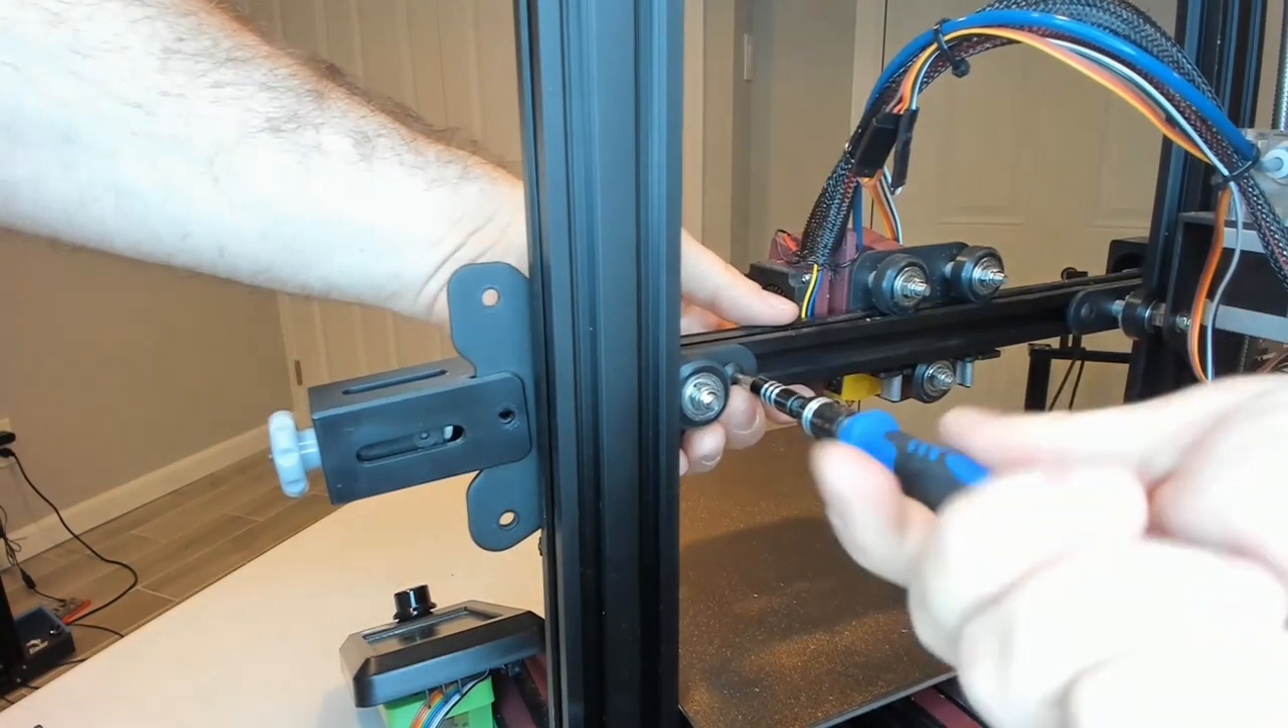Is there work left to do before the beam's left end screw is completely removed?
Yes.